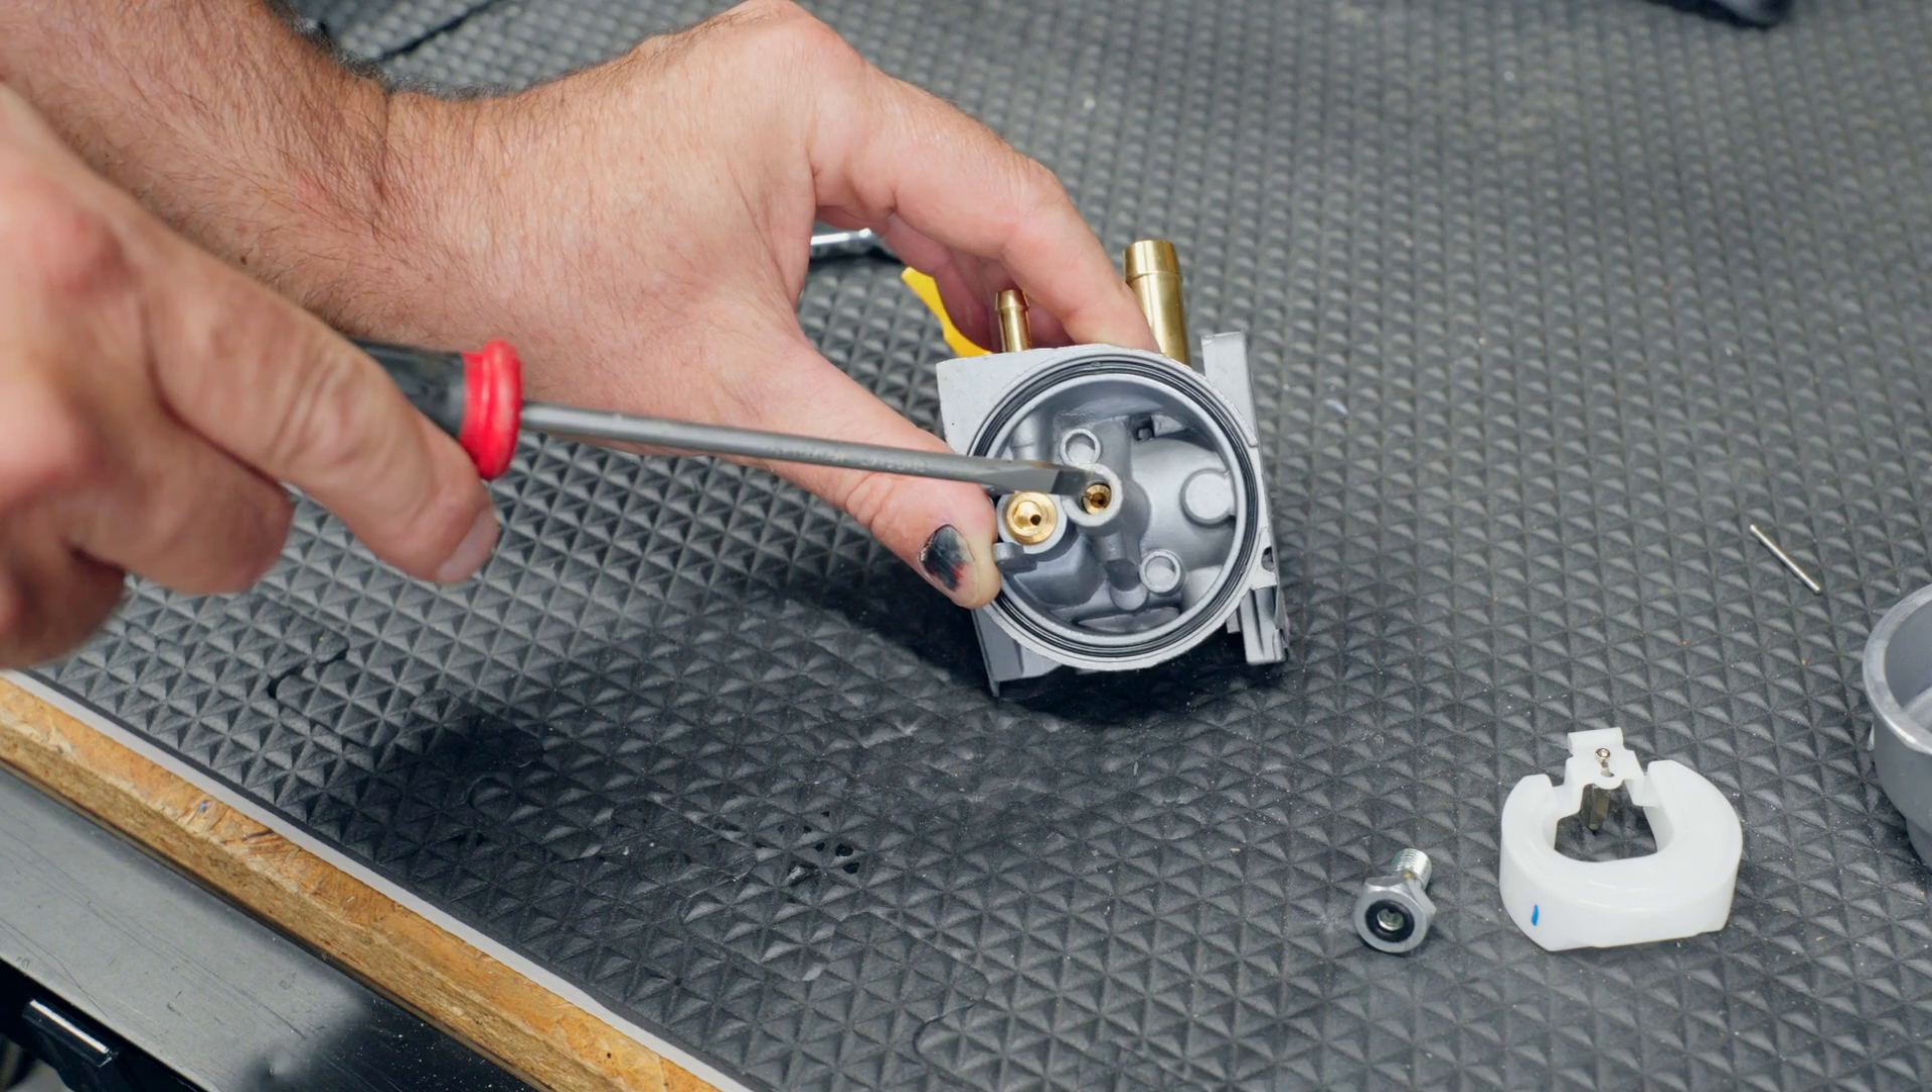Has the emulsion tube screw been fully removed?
No.